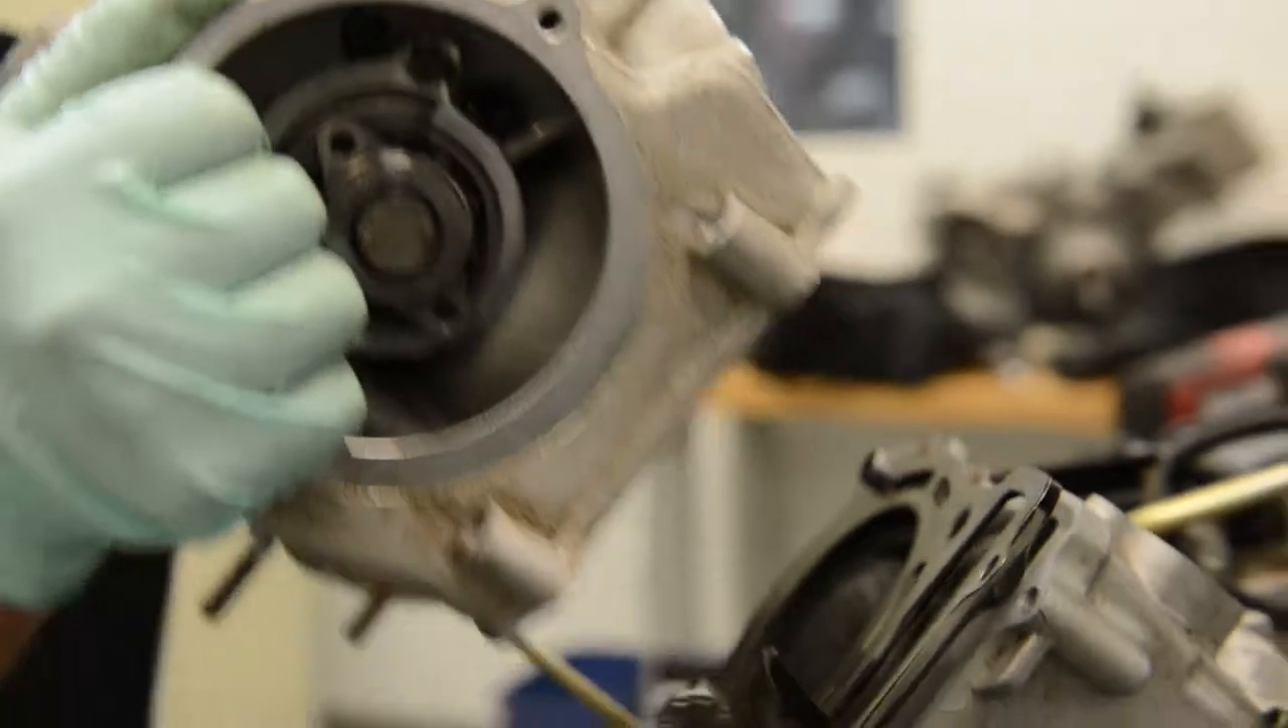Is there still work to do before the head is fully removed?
No.